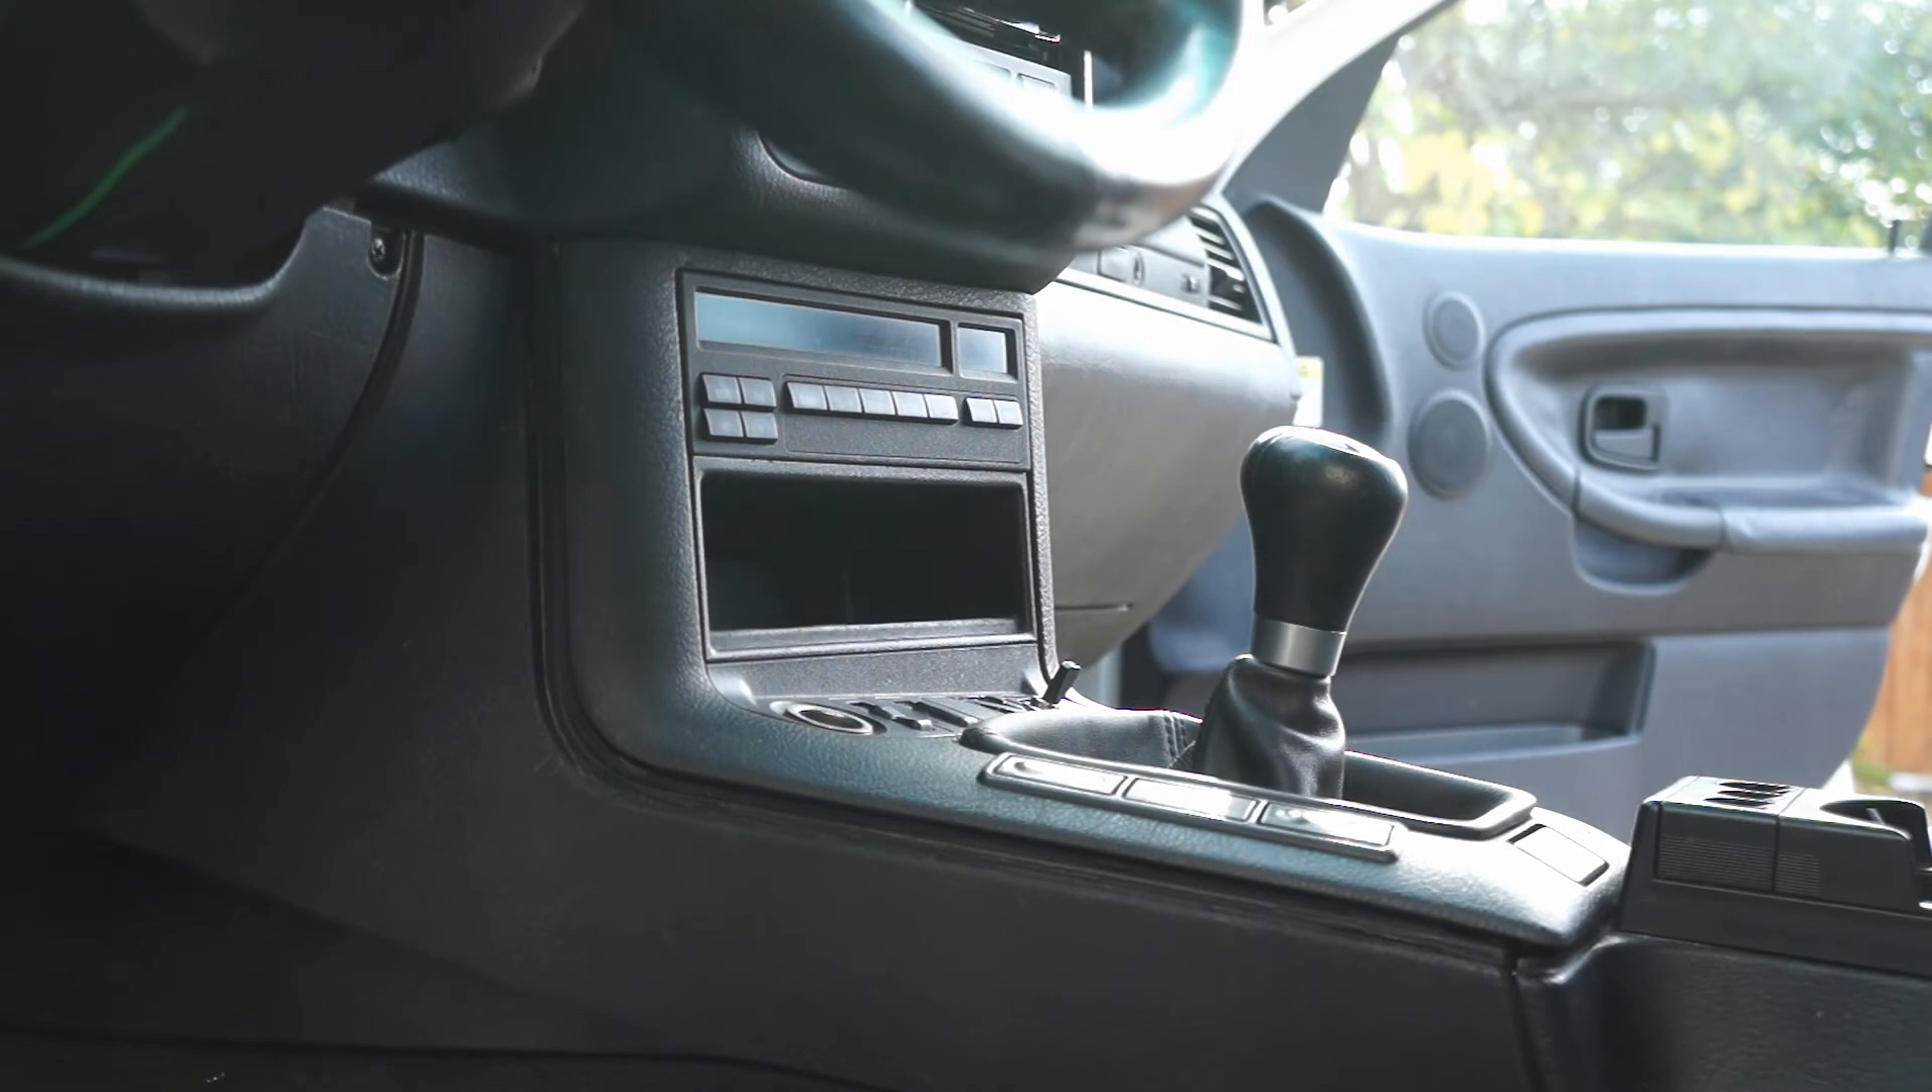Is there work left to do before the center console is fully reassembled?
No.